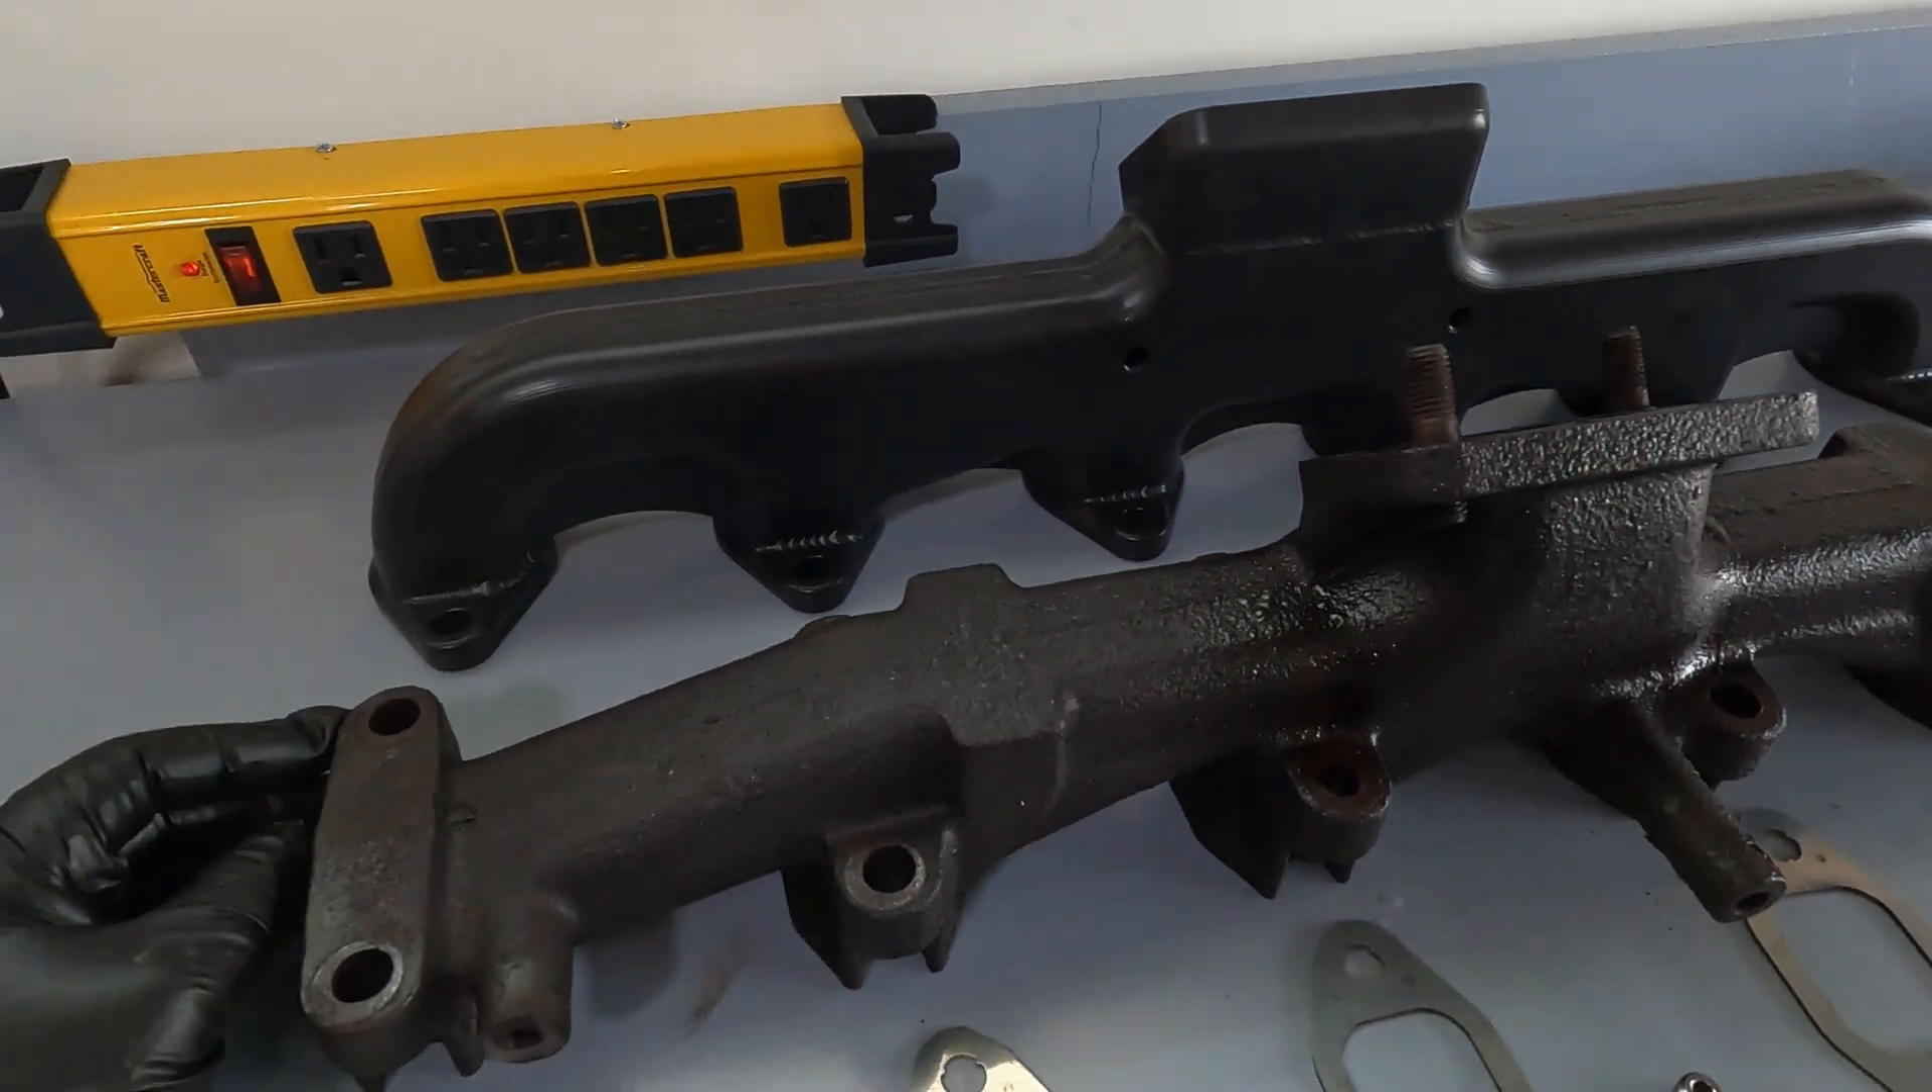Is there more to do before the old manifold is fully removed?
No.